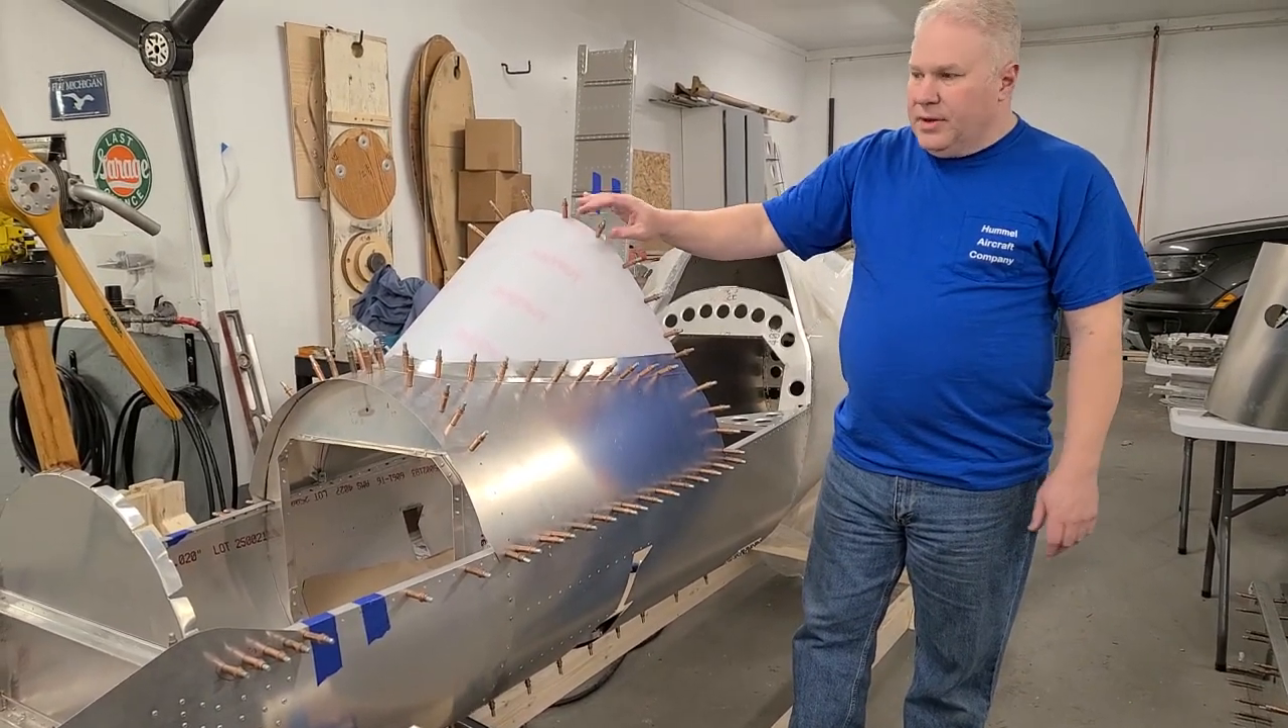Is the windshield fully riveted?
No.